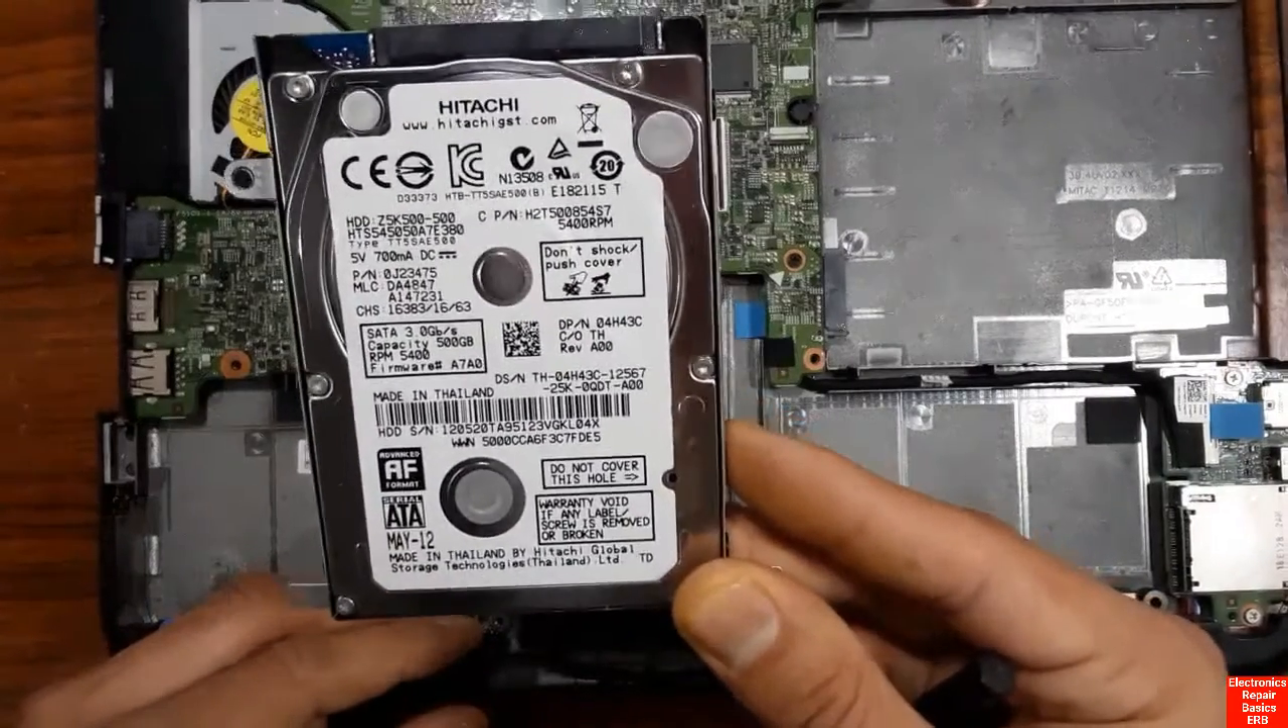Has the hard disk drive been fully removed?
Yes.